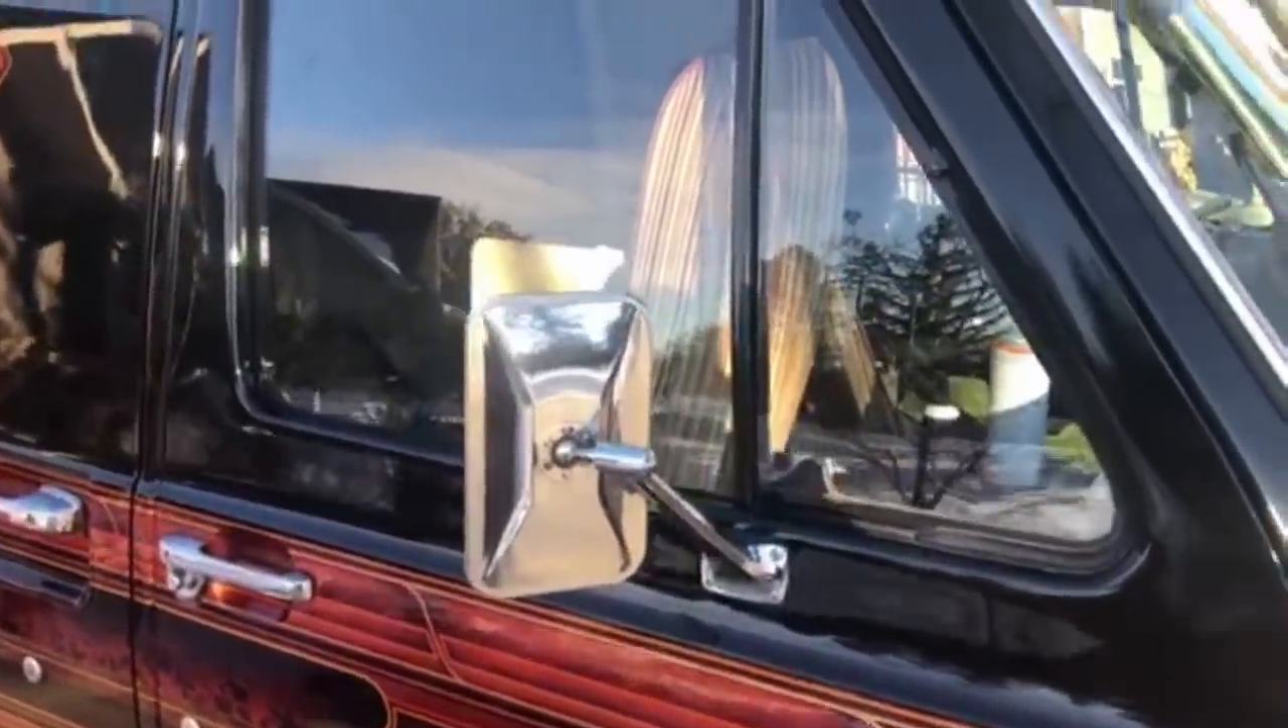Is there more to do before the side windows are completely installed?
No.